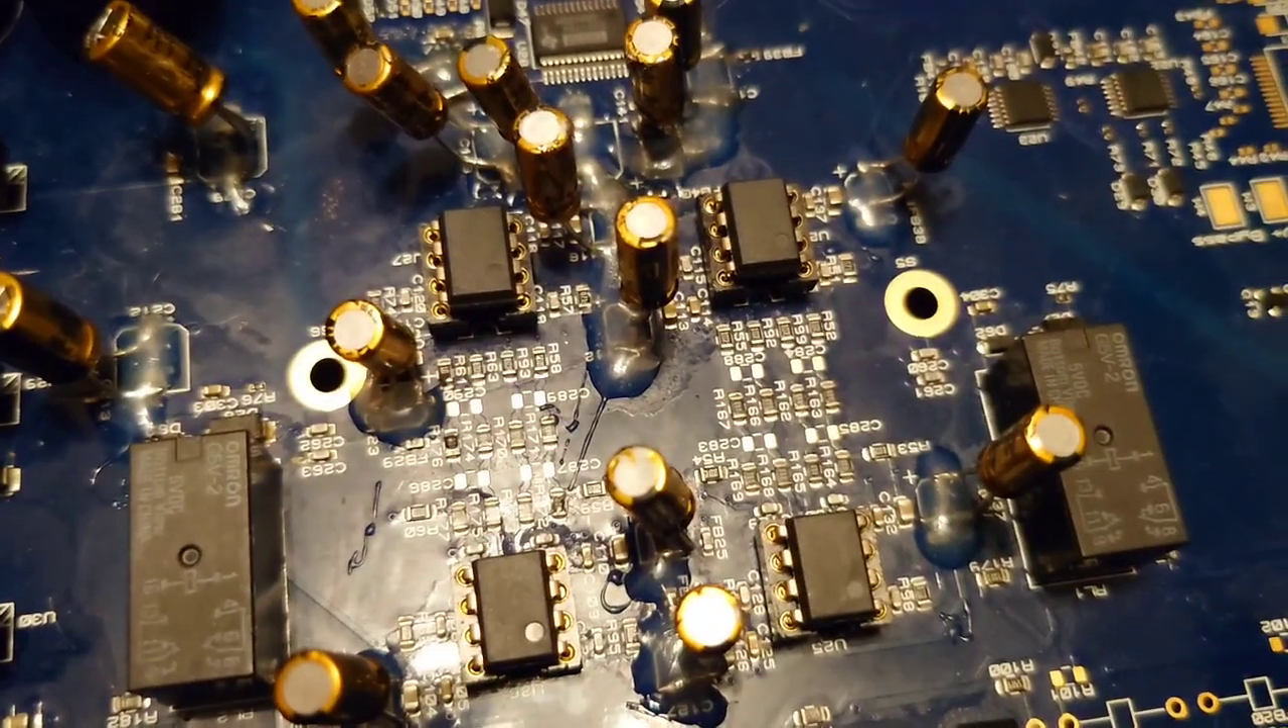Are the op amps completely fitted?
Yes.